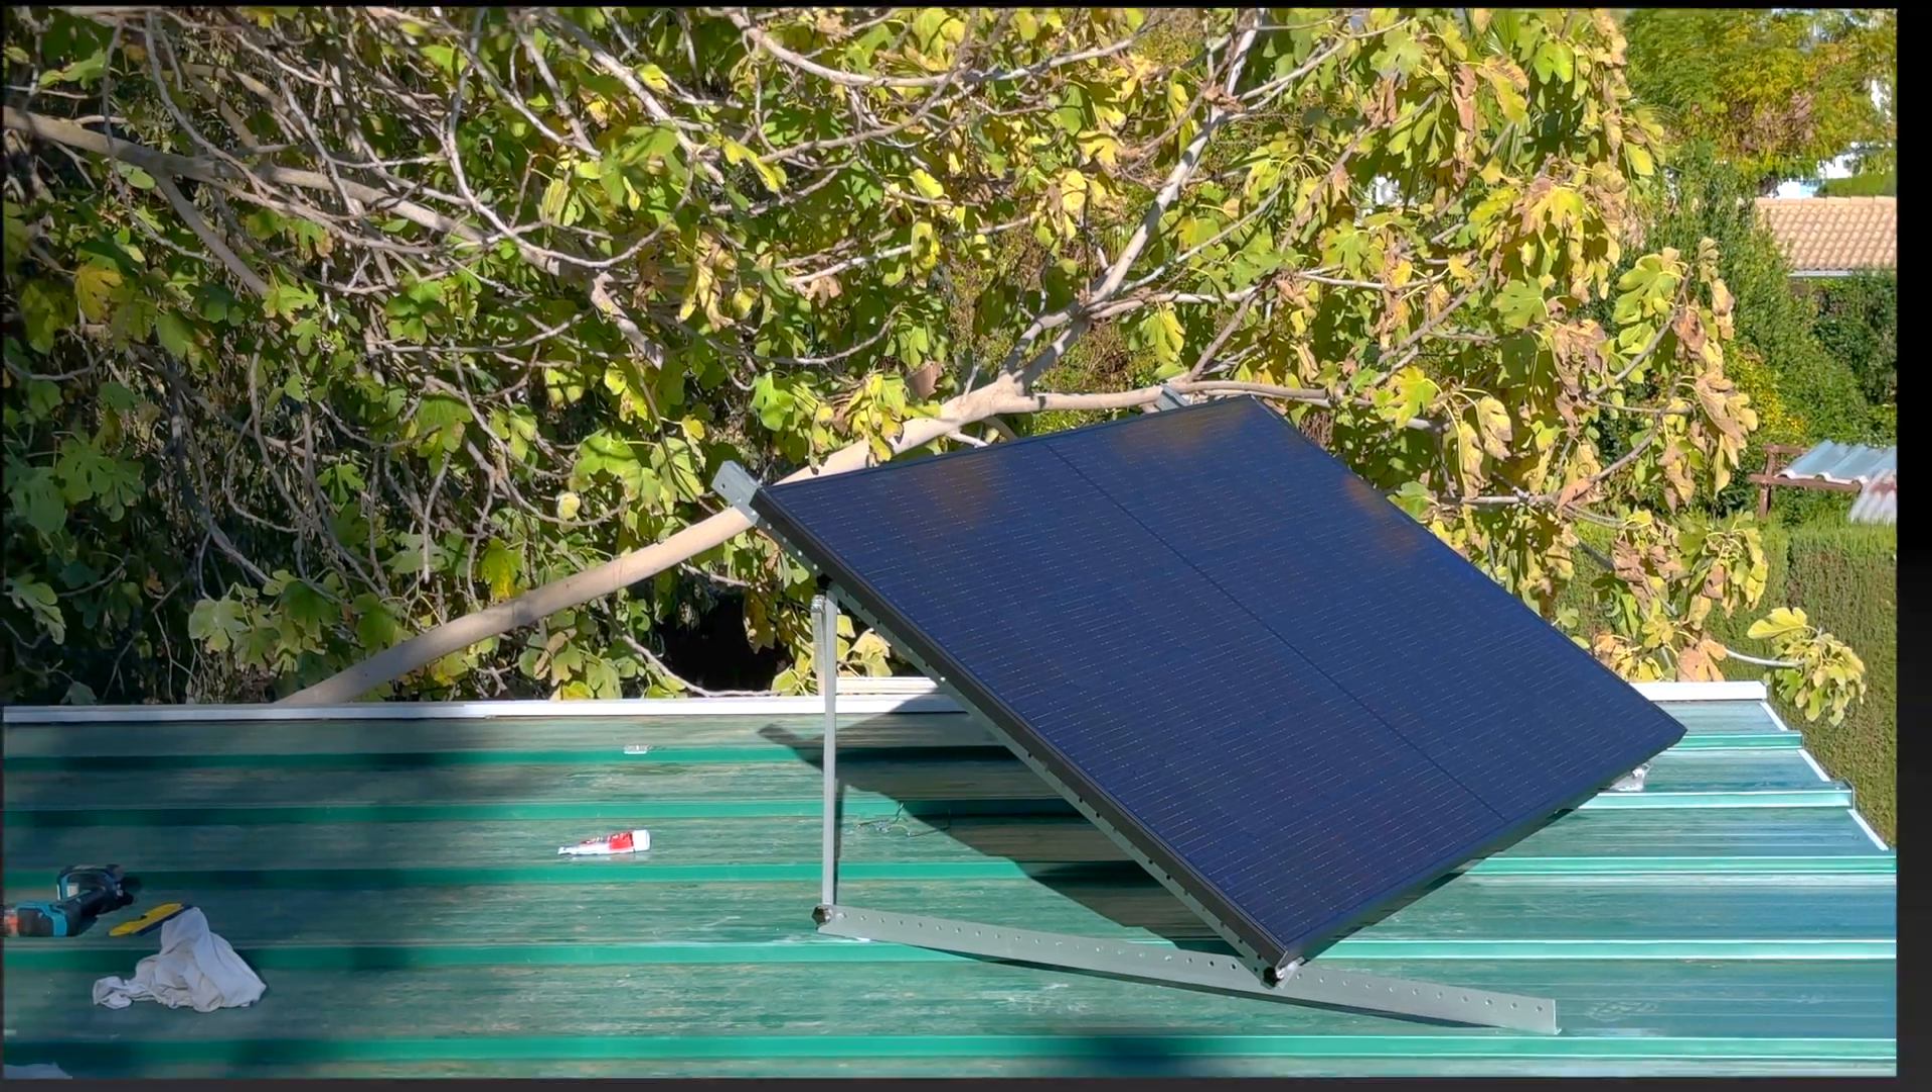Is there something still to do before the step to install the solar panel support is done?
No.